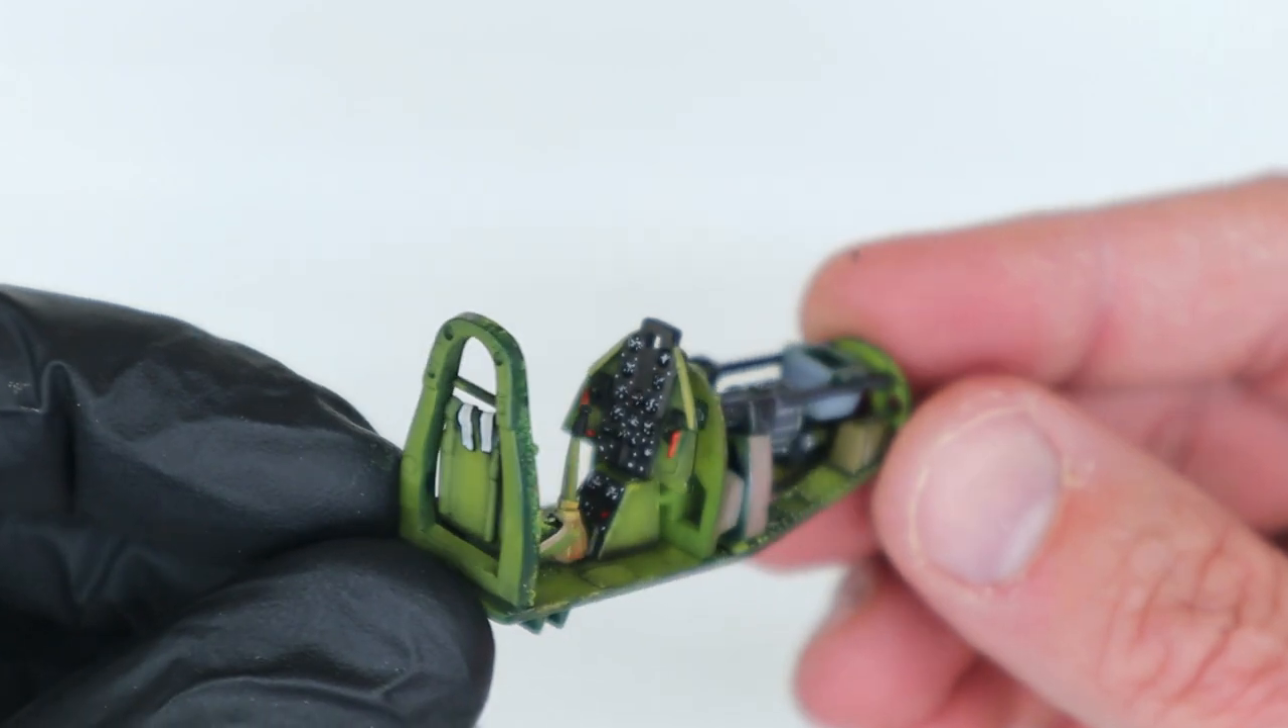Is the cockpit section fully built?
Yes.